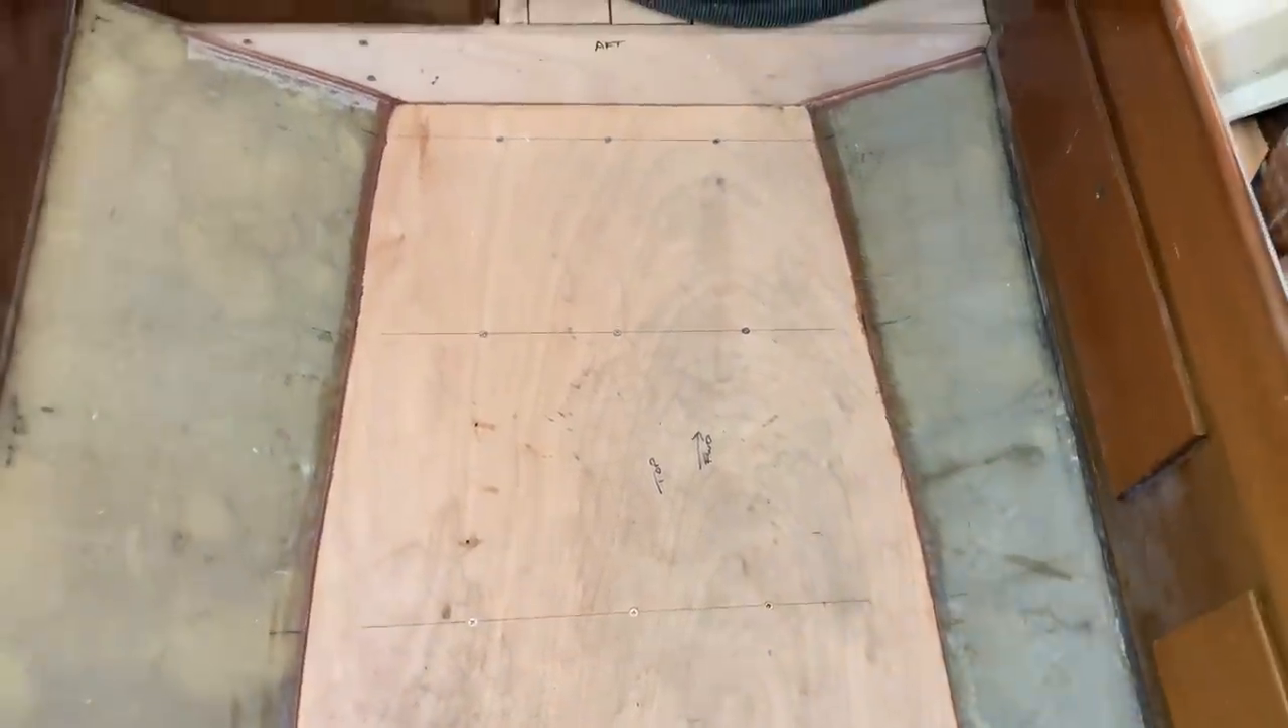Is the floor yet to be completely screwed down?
No.